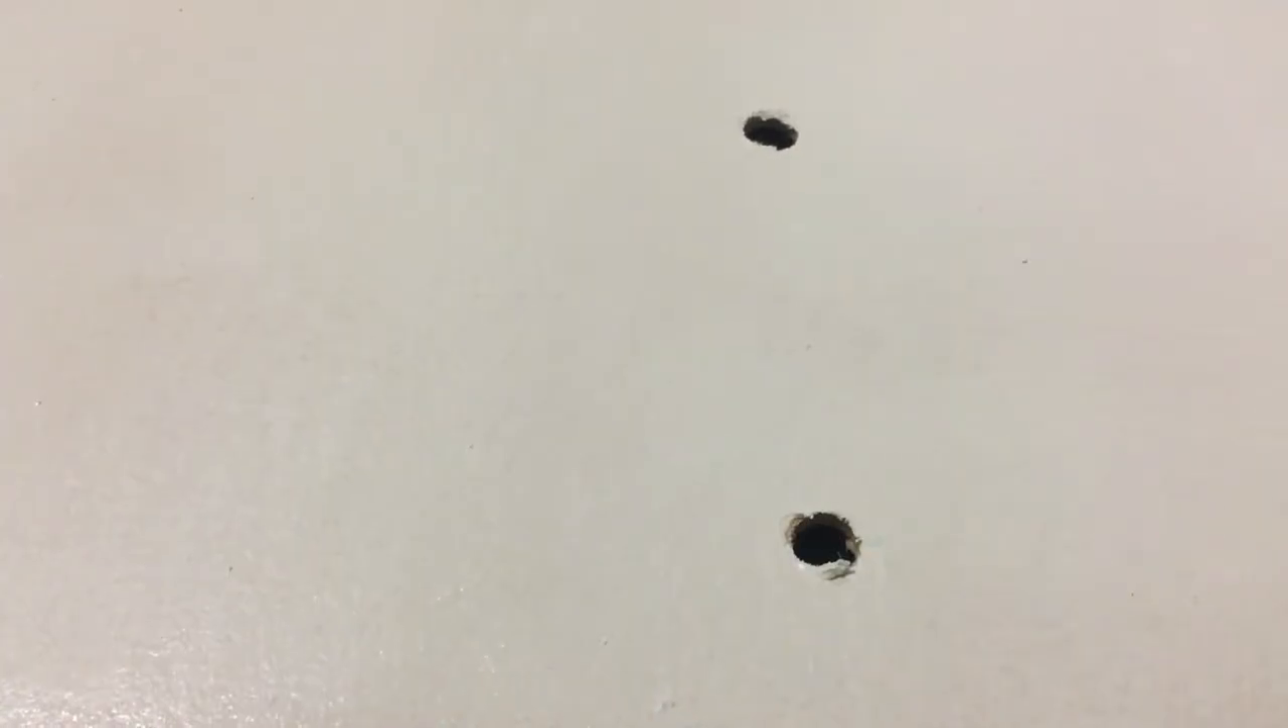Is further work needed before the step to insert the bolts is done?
Yes.